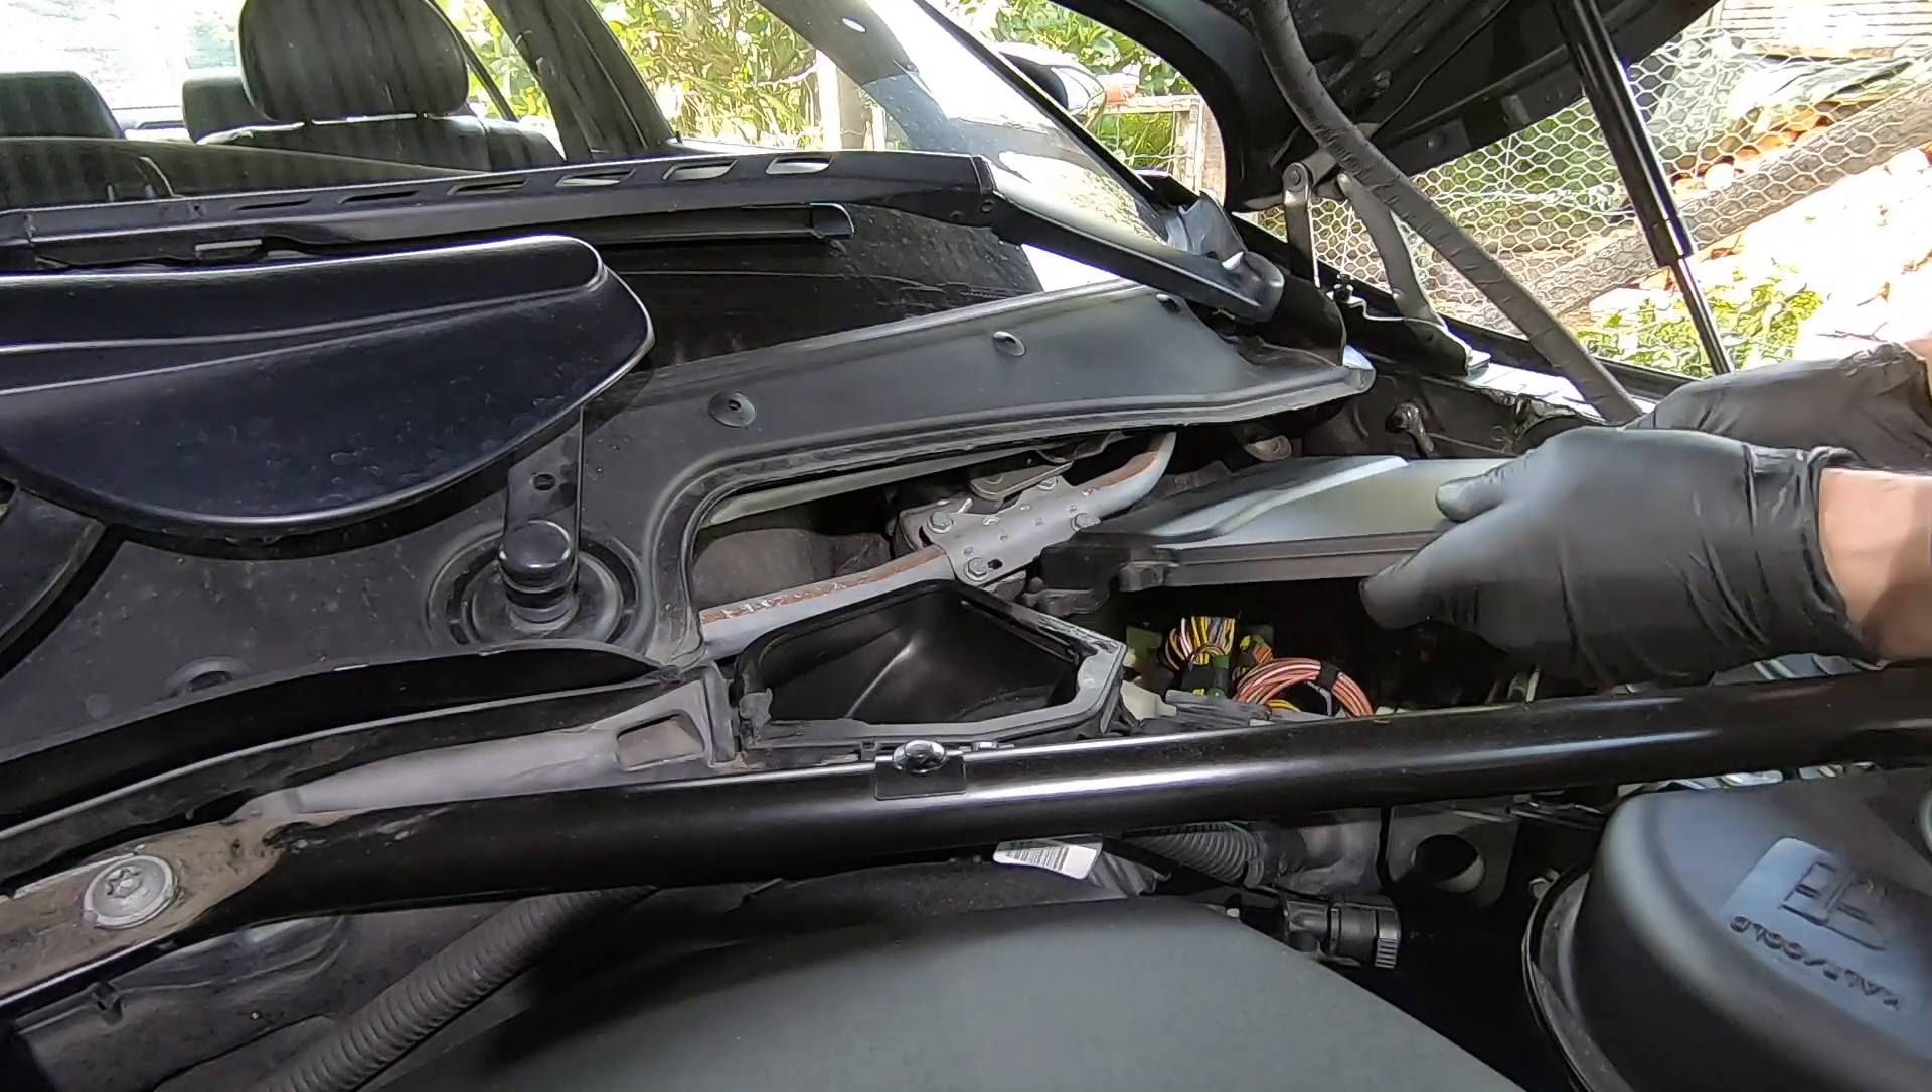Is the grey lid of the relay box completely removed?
No.